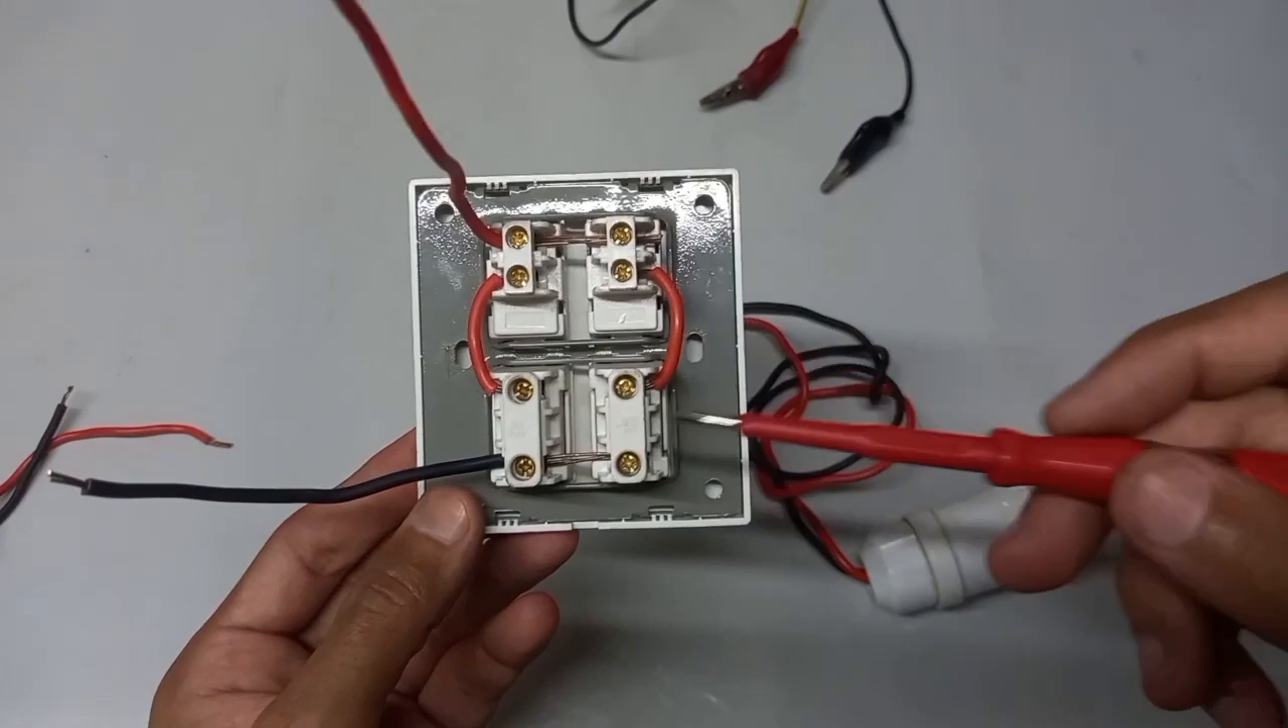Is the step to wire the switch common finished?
Yes.